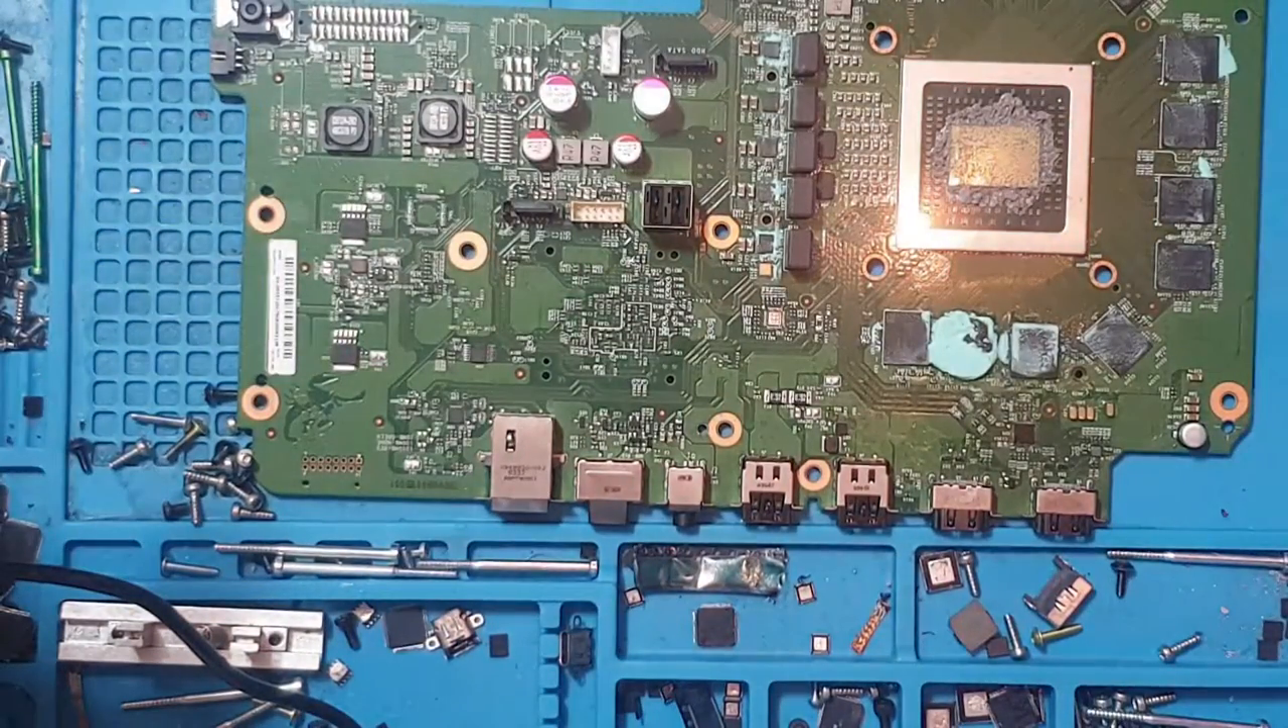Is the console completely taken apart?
Yes.